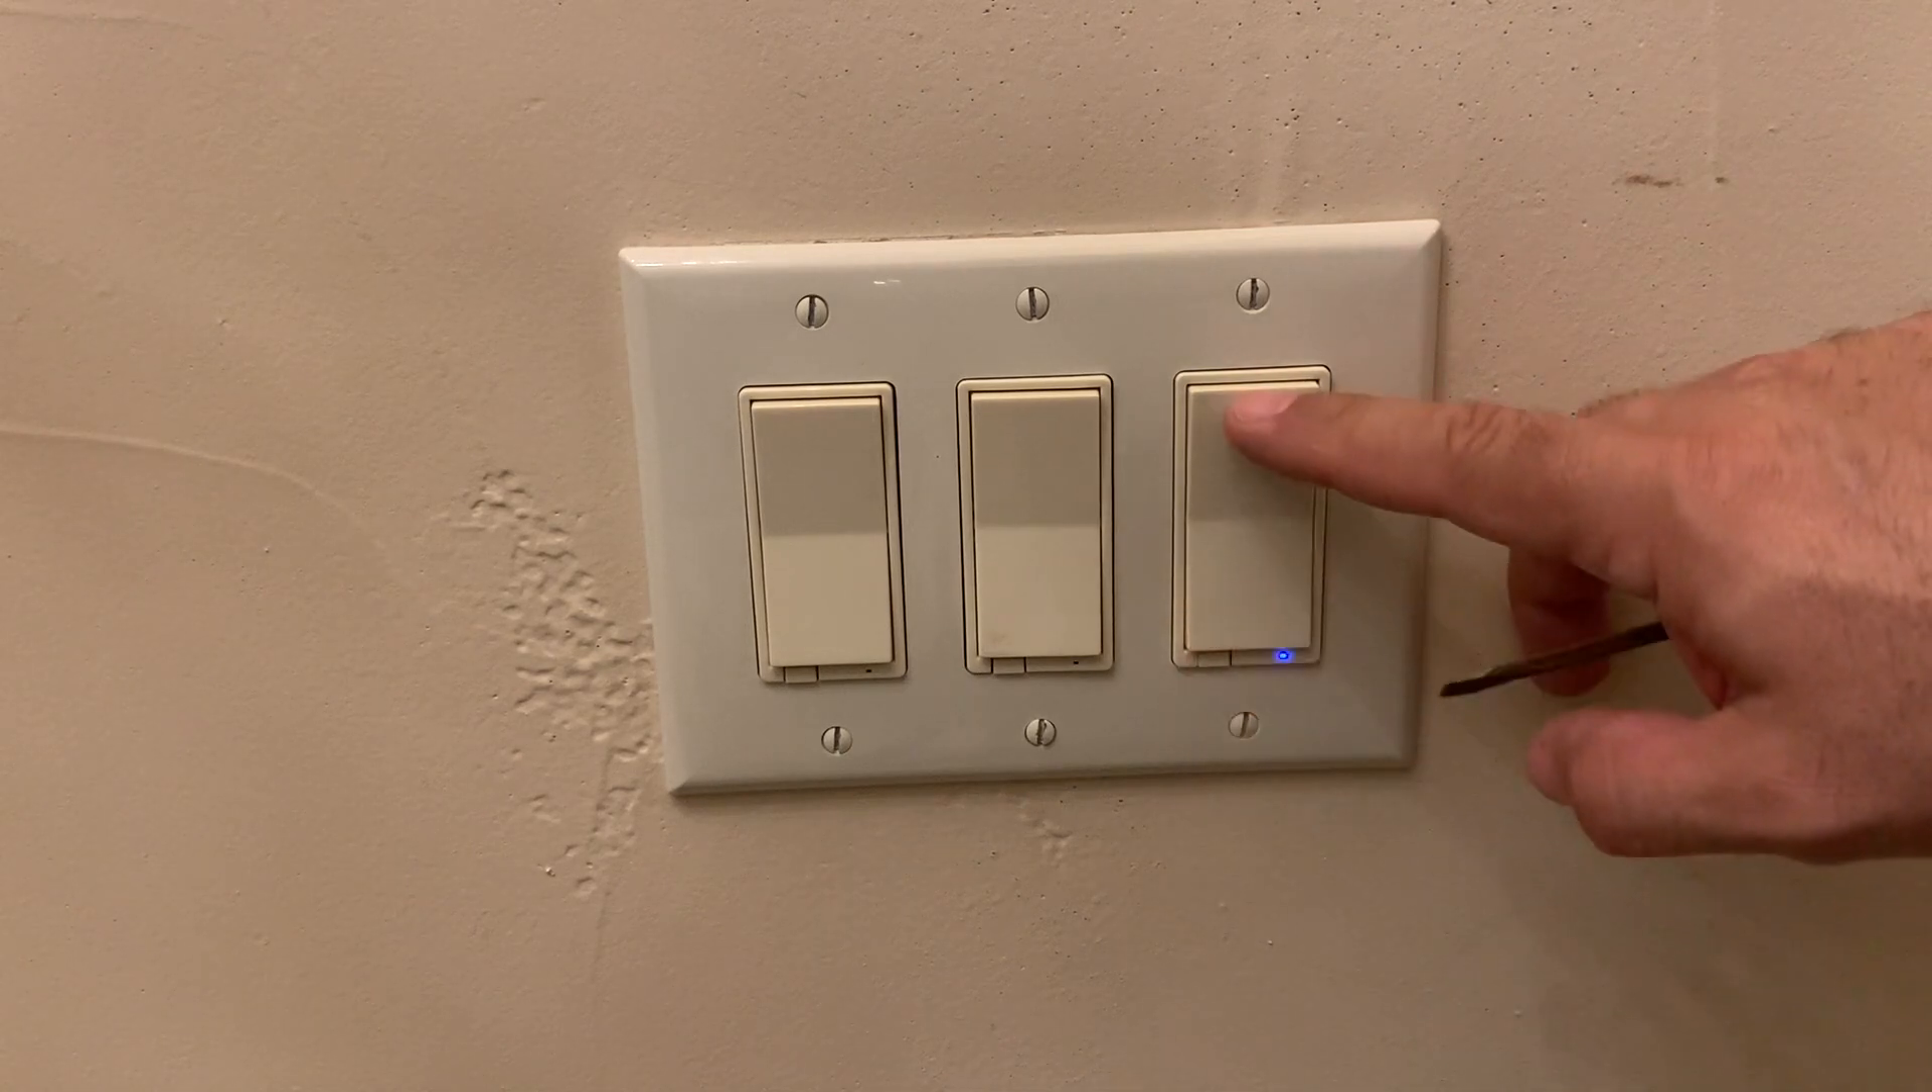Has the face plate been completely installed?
Yes.